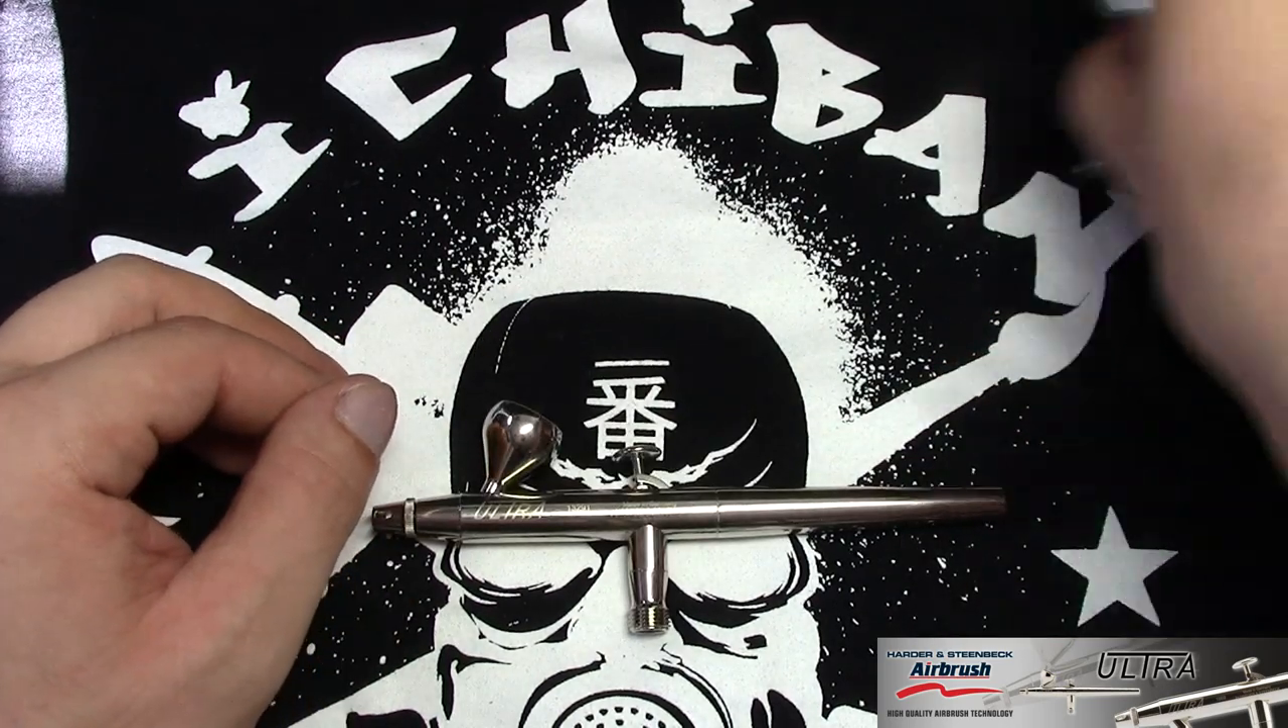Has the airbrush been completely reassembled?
Yes.